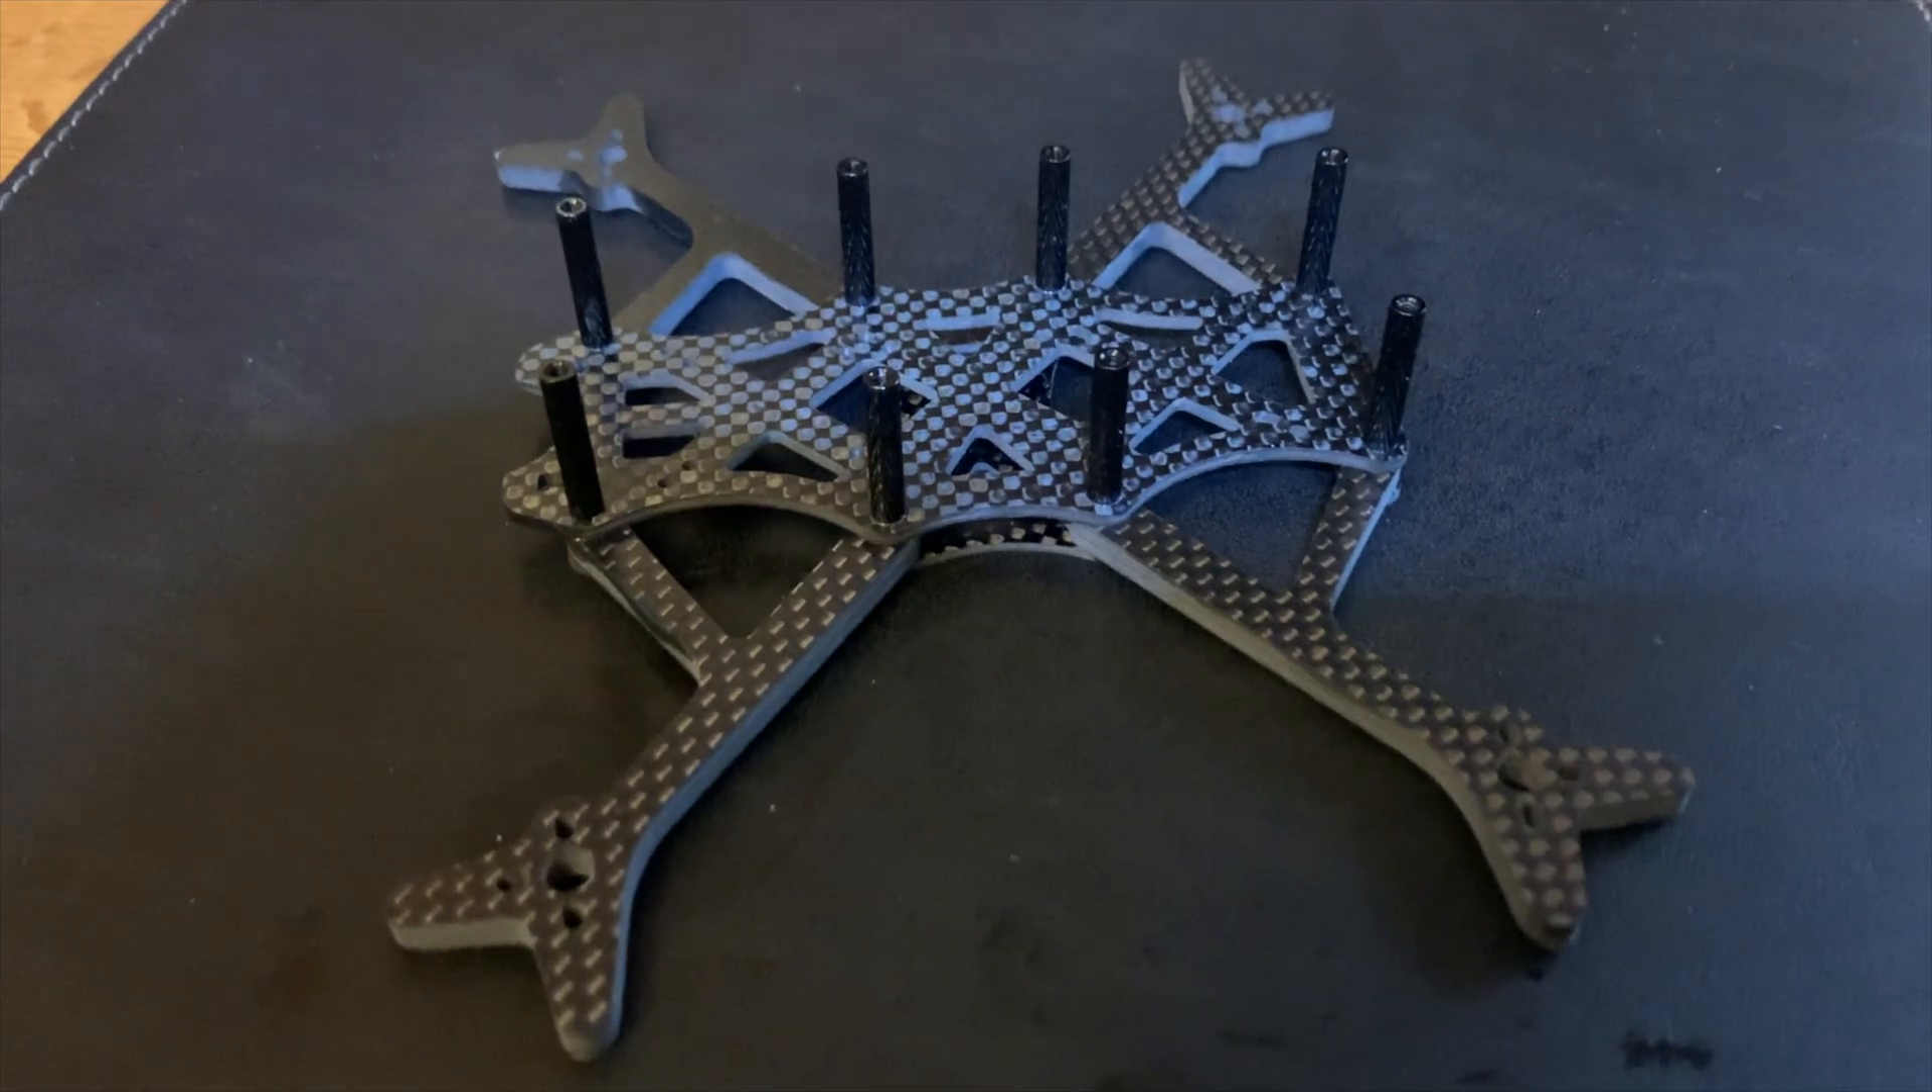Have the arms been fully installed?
Yes.